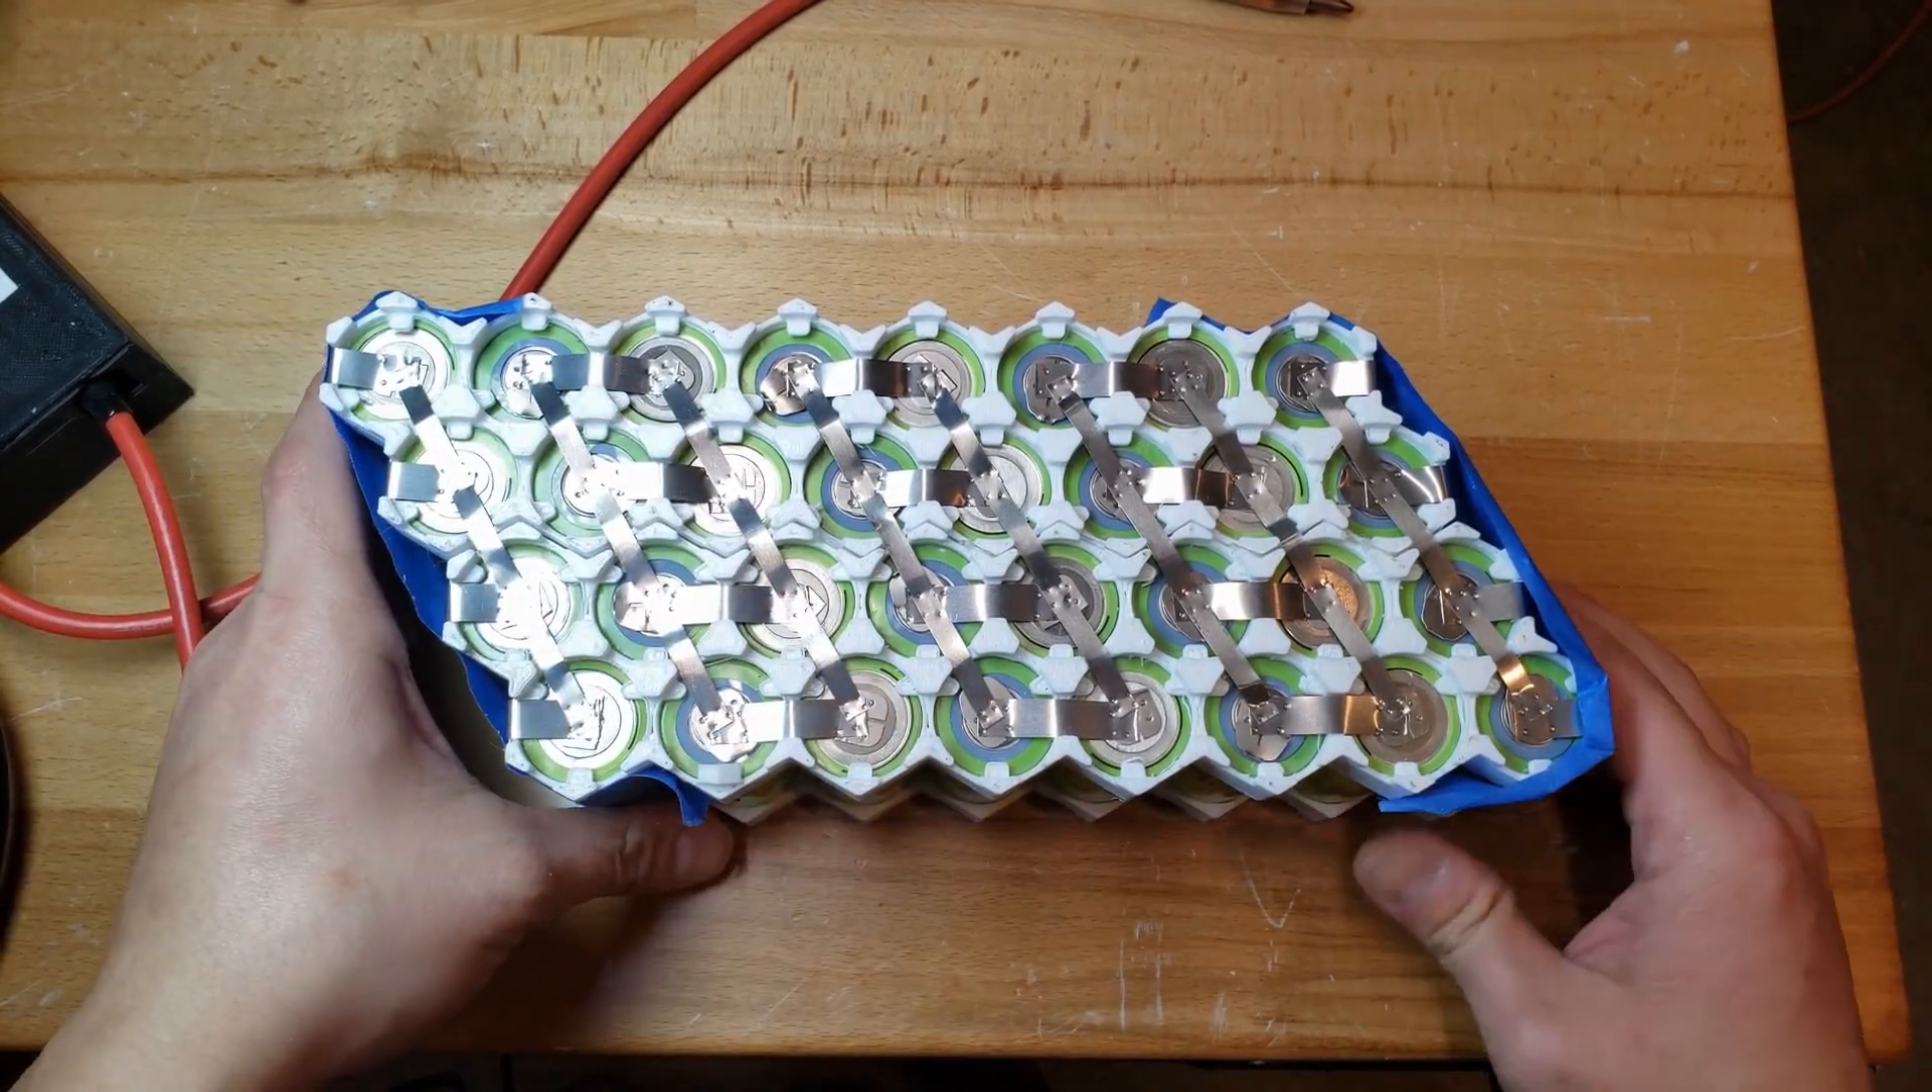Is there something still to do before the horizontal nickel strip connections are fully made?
No.